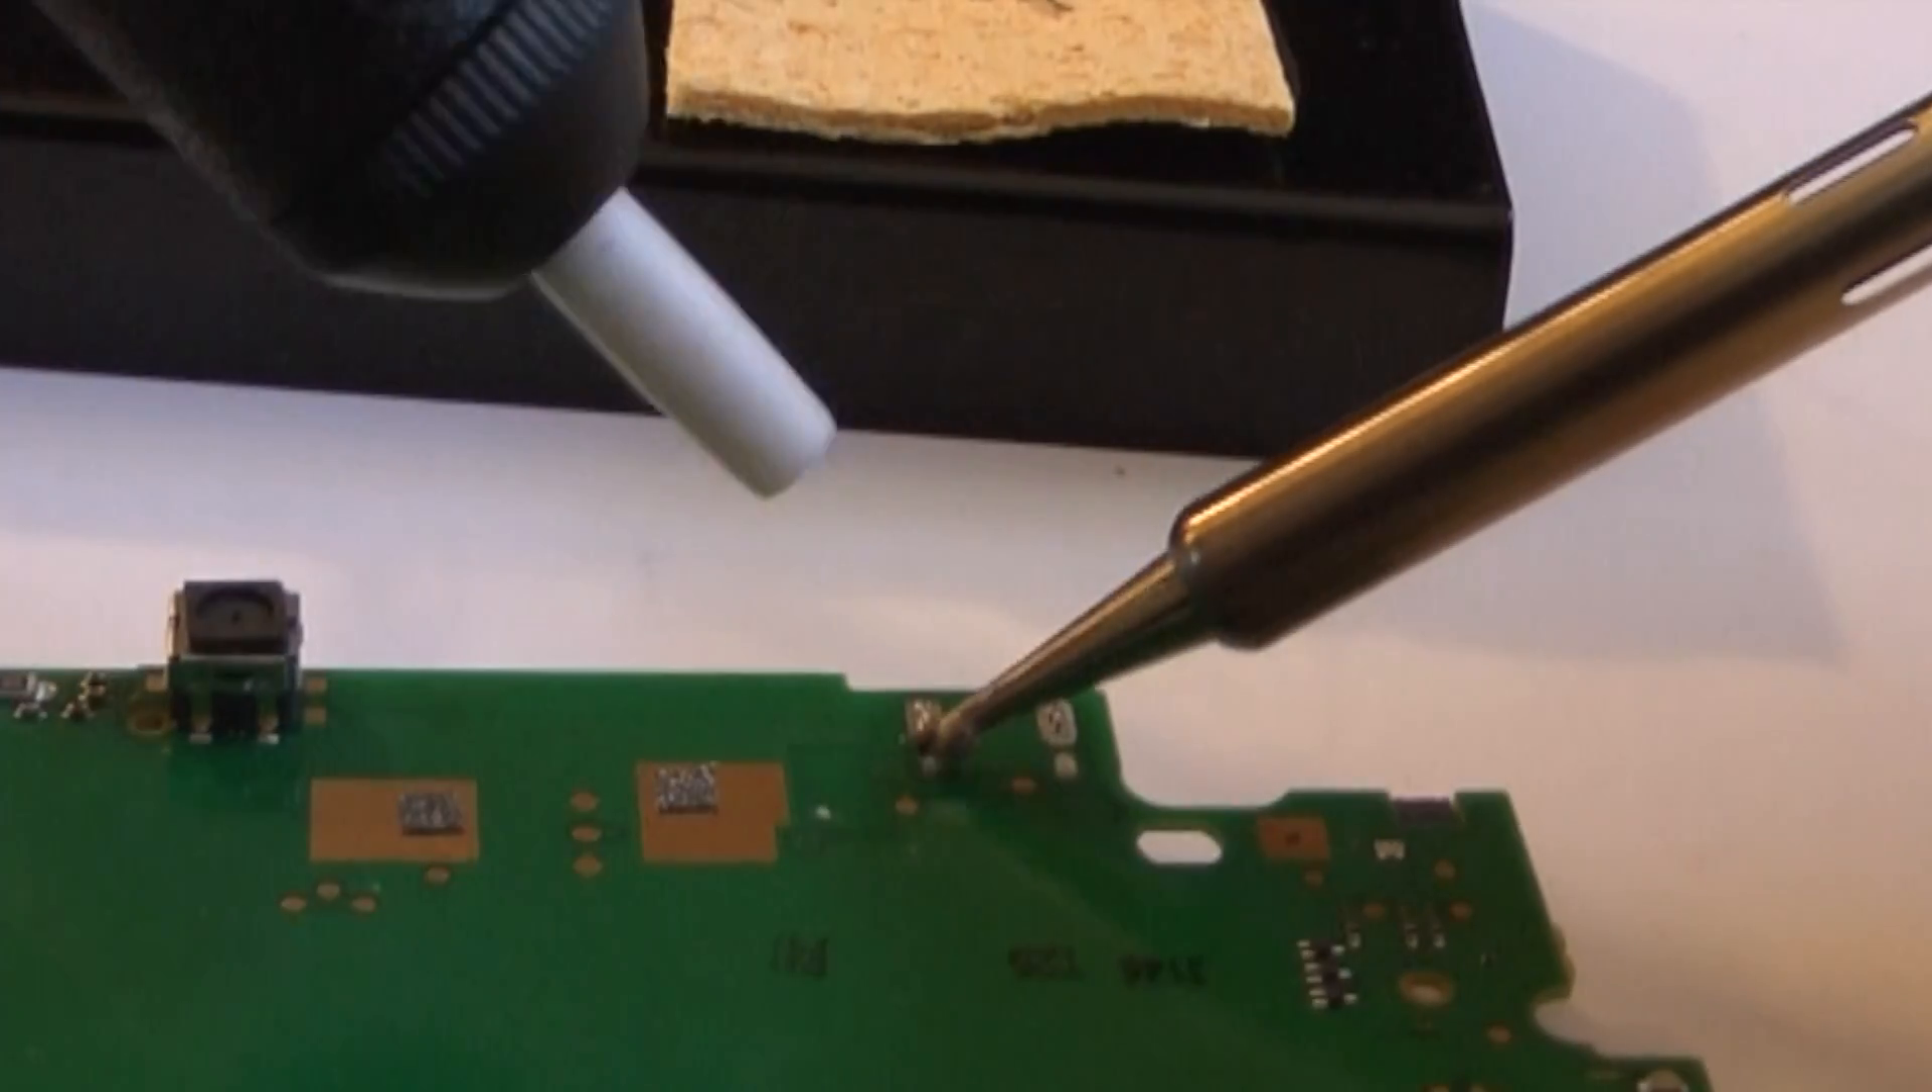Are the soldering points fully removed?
No.